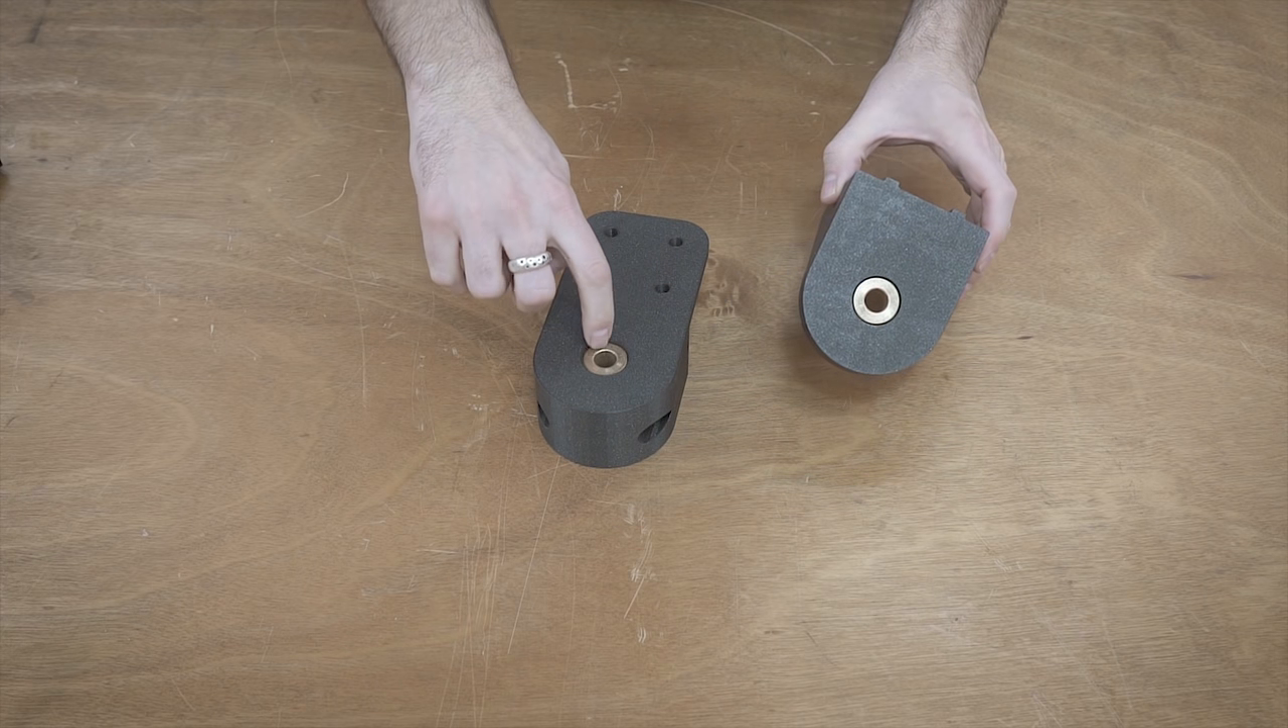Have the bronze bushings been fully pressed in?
Yes.